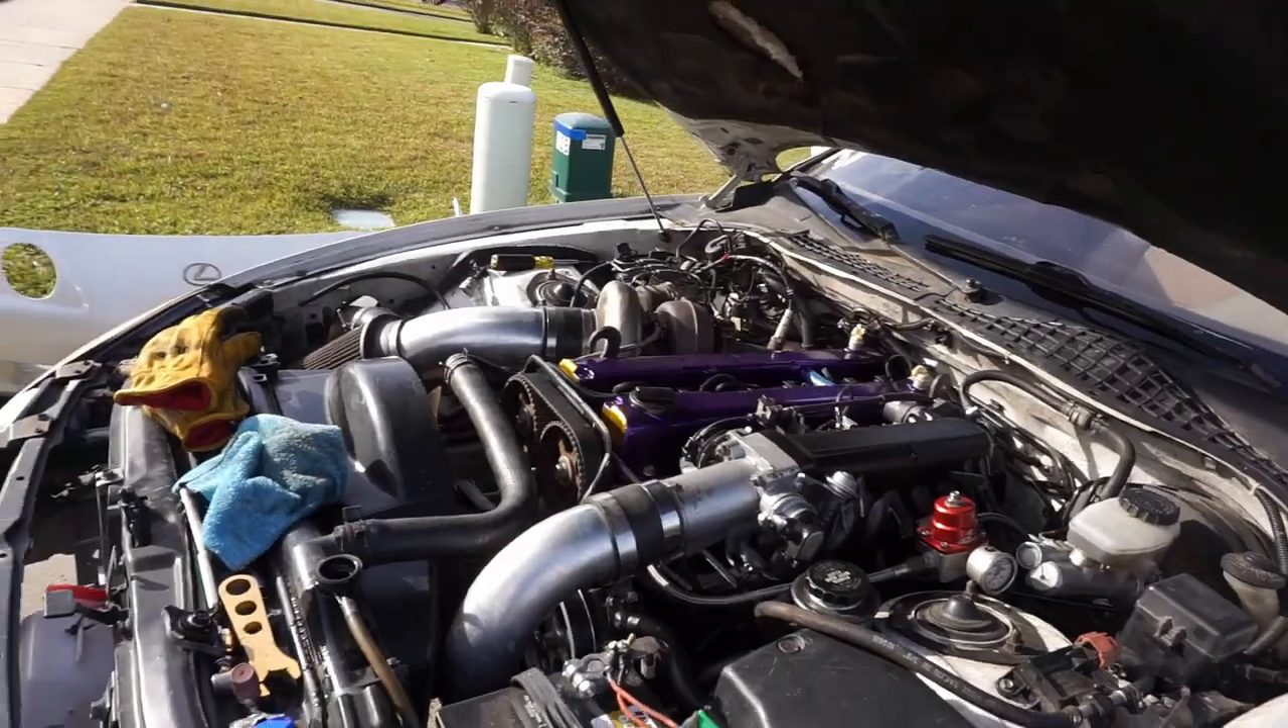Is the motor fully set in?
Yes.